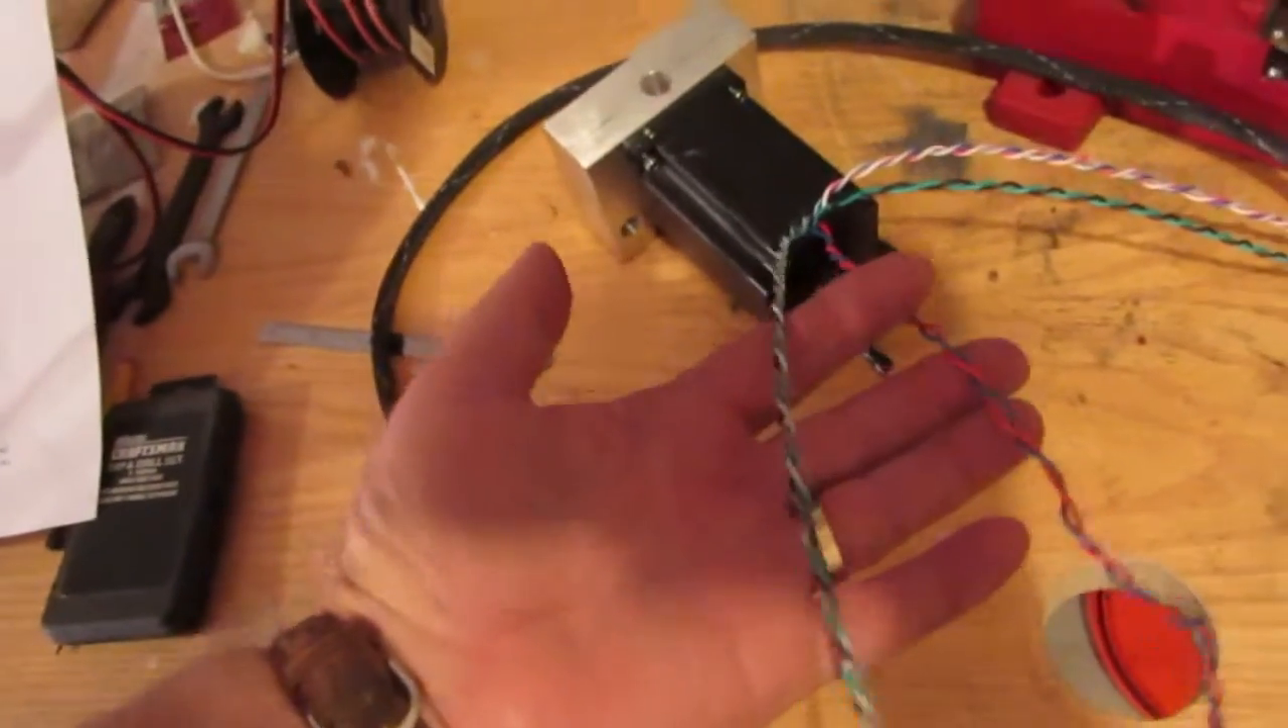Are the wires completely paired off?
Yes.